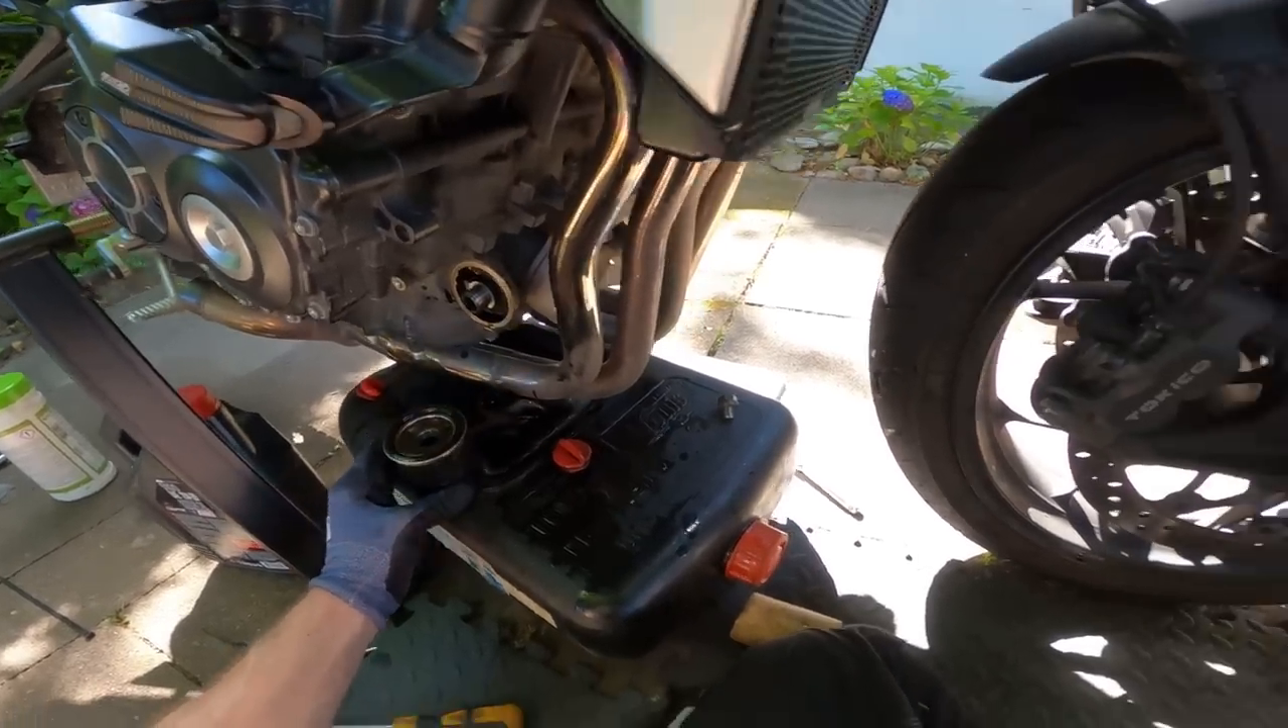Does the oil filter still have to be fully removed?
No.